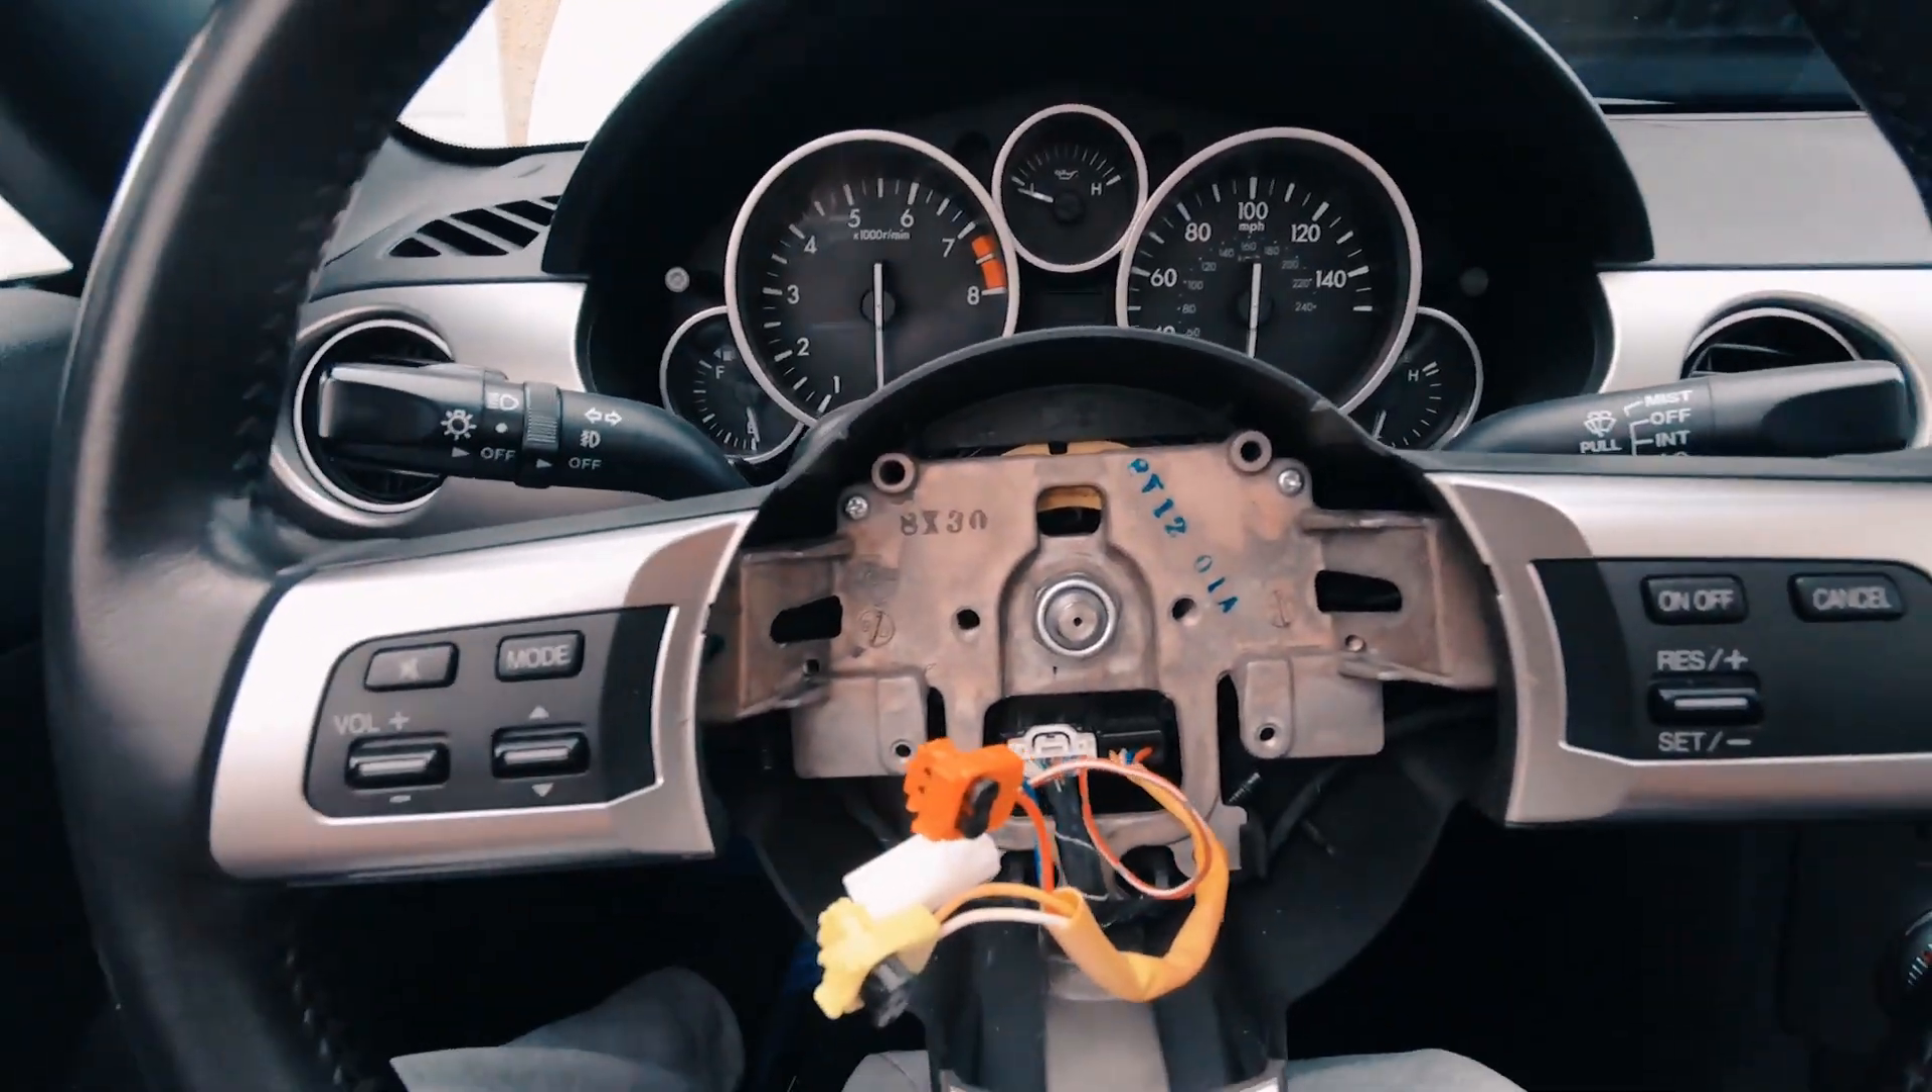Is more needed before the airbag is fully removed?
No.